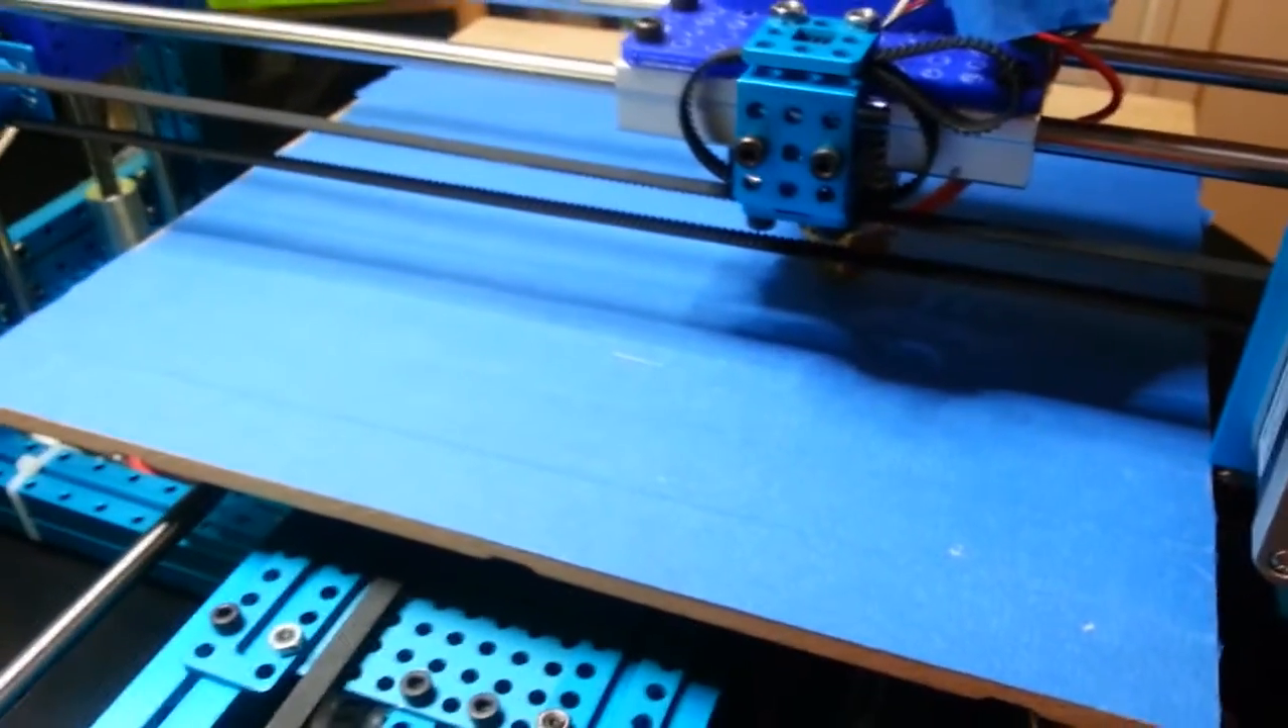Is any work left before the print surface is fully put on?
No.